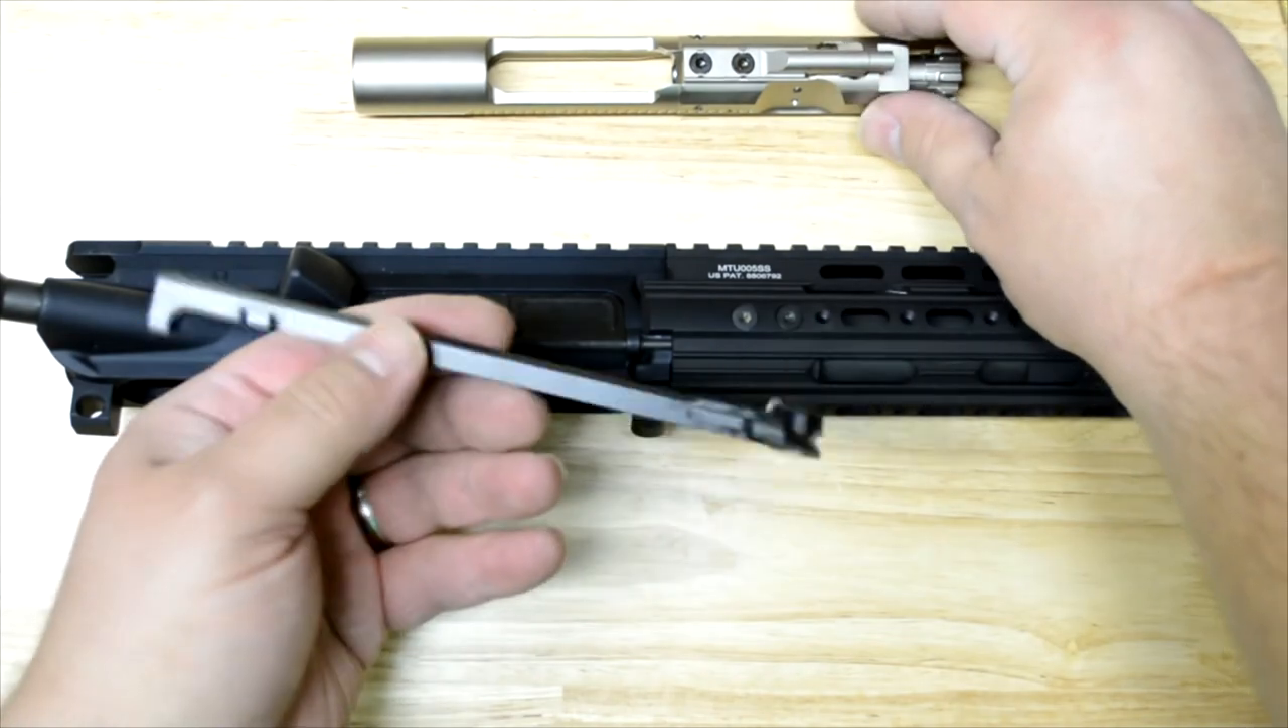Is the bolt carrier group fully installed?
No.